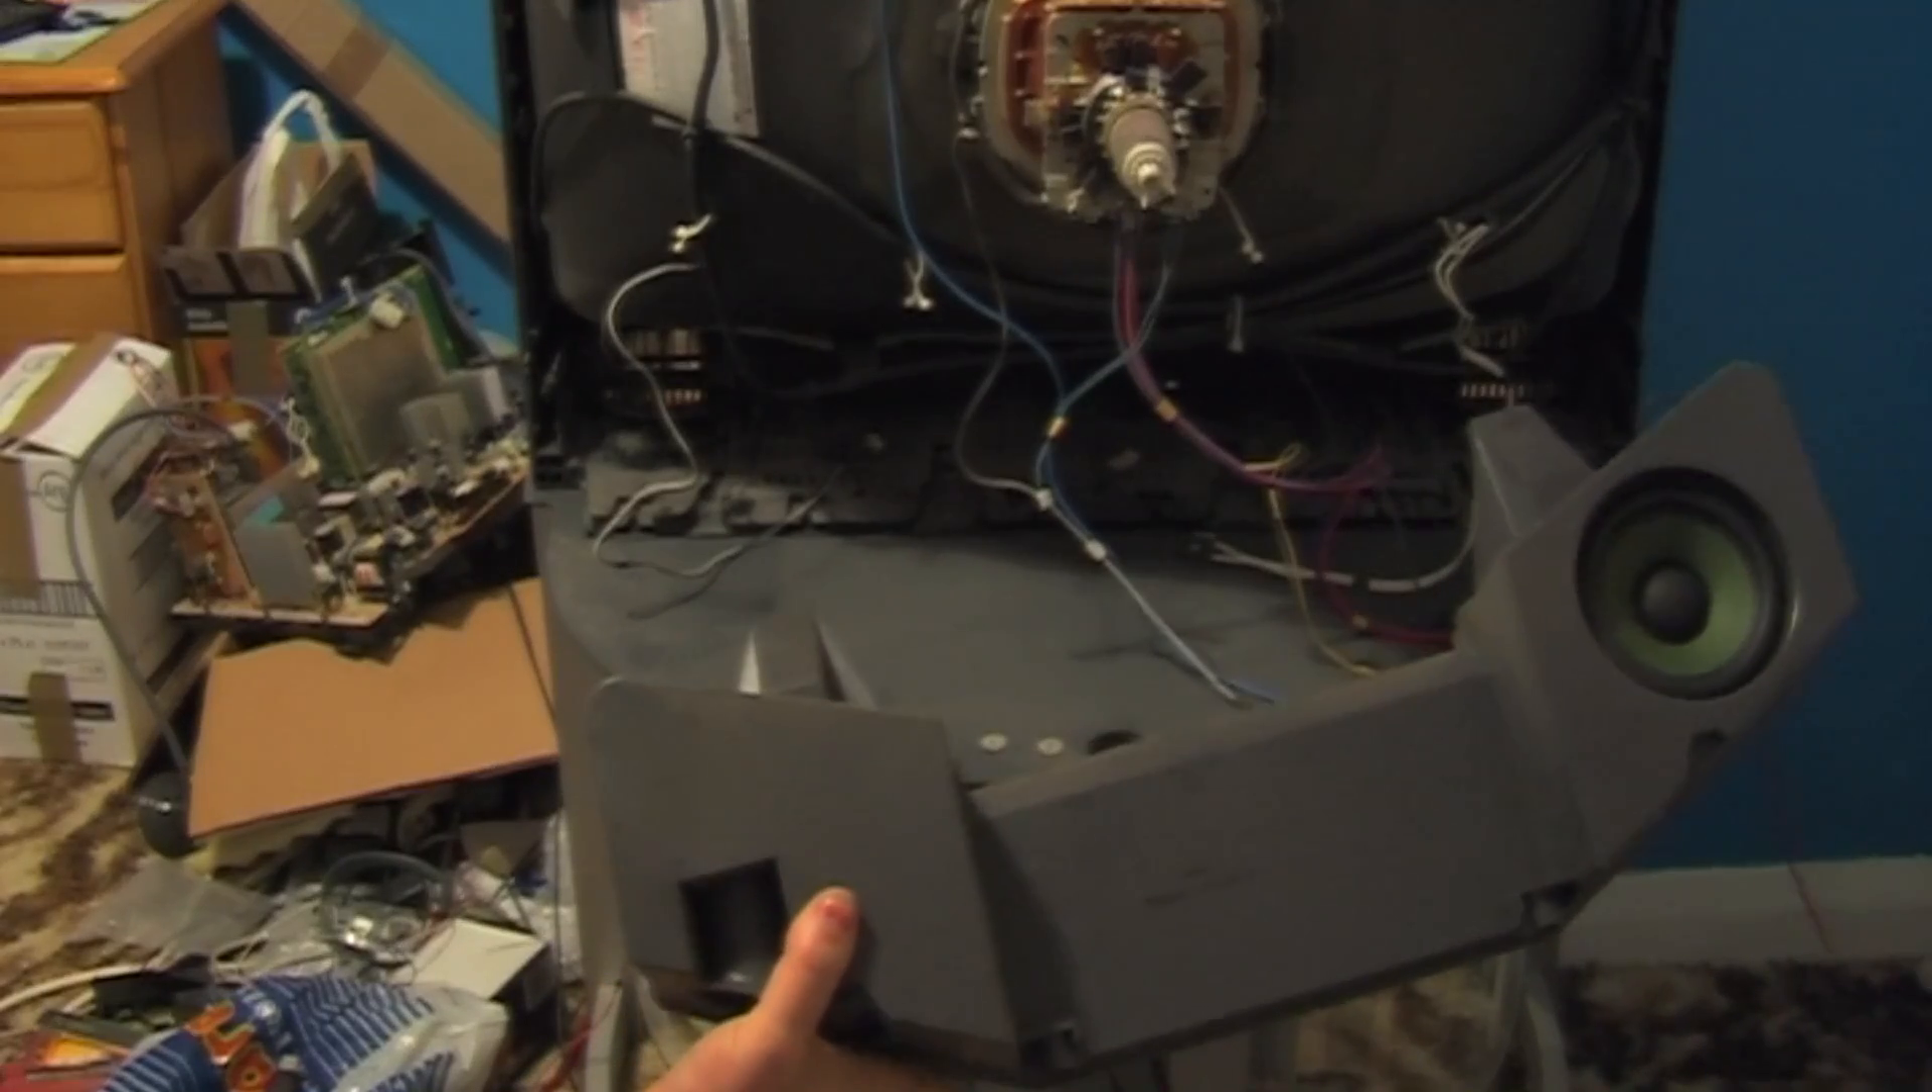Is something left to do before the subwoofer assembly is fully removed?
No.